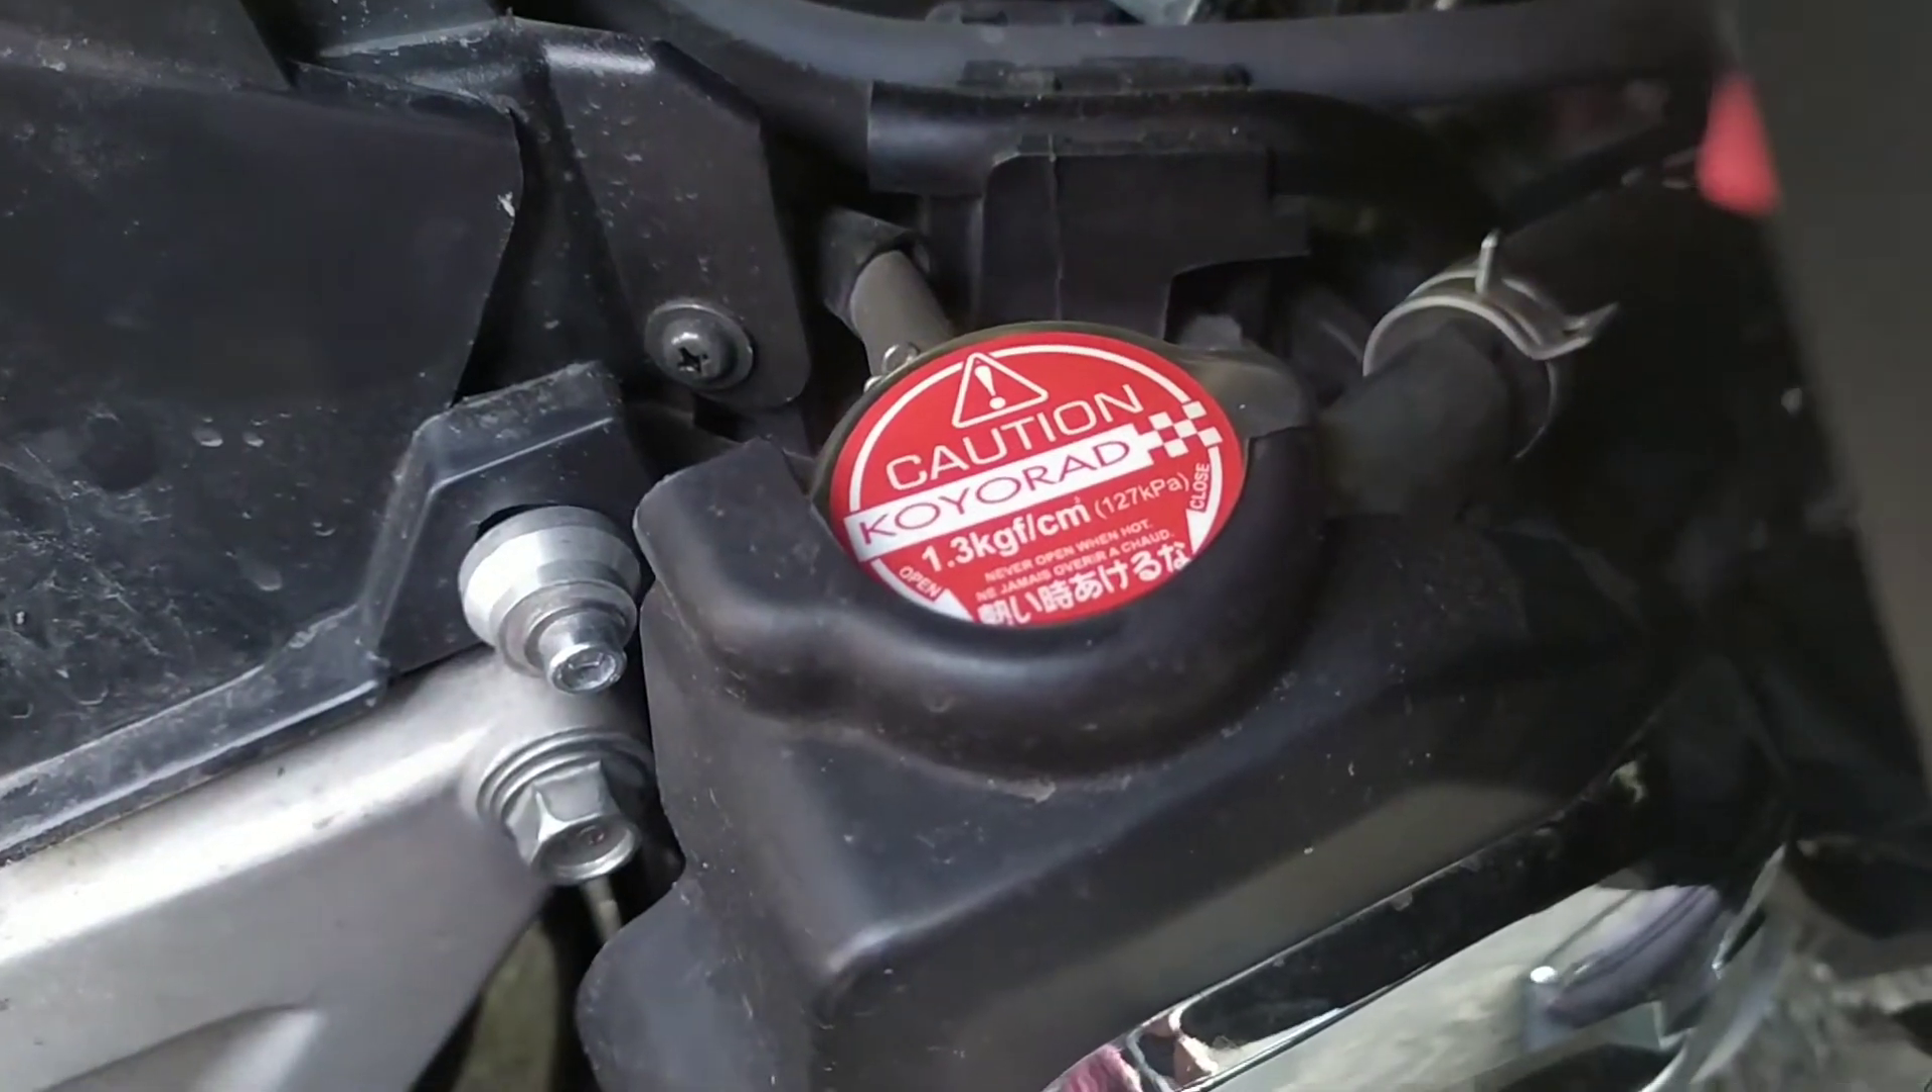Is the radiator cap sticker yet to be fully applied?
No.